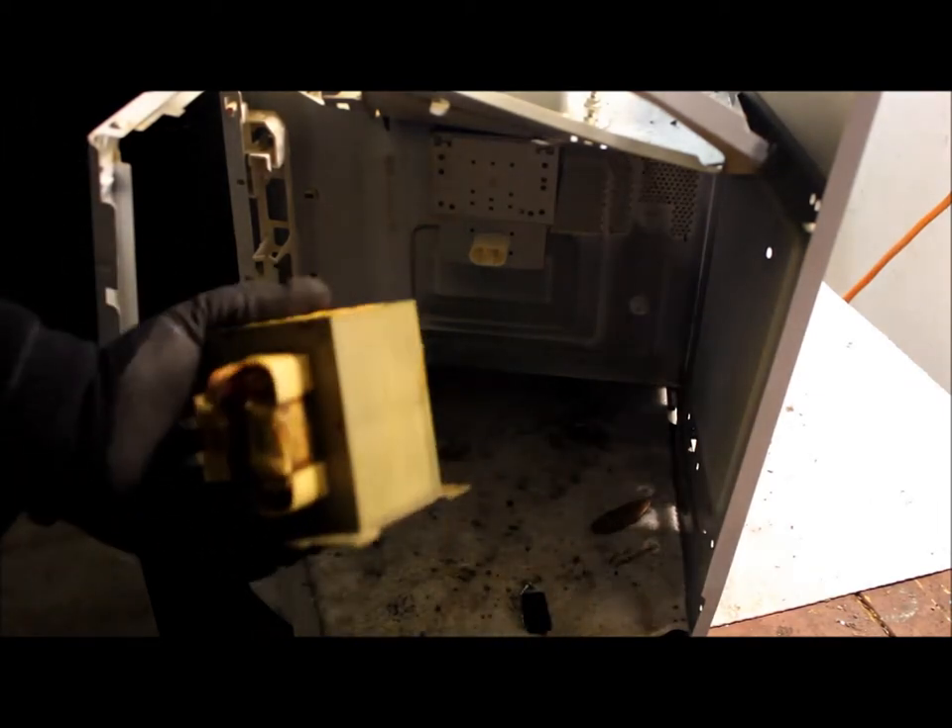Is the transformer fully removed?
Yes.